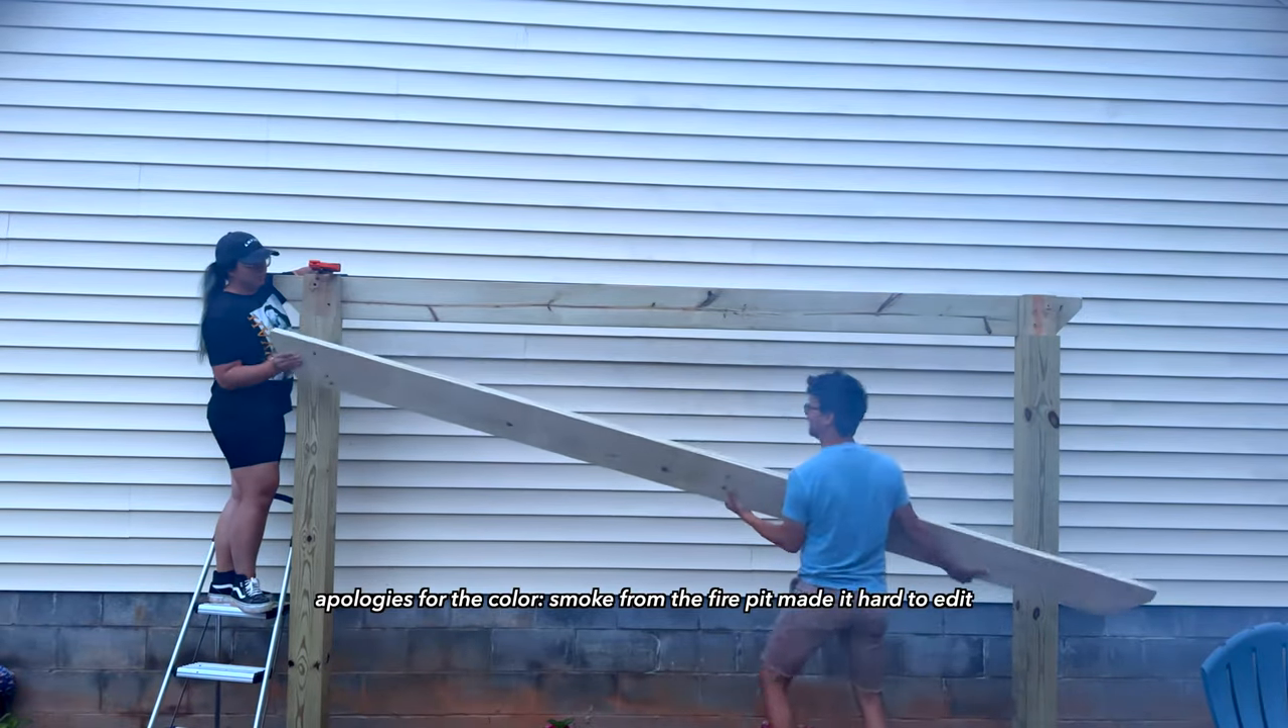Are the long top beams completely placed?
No.